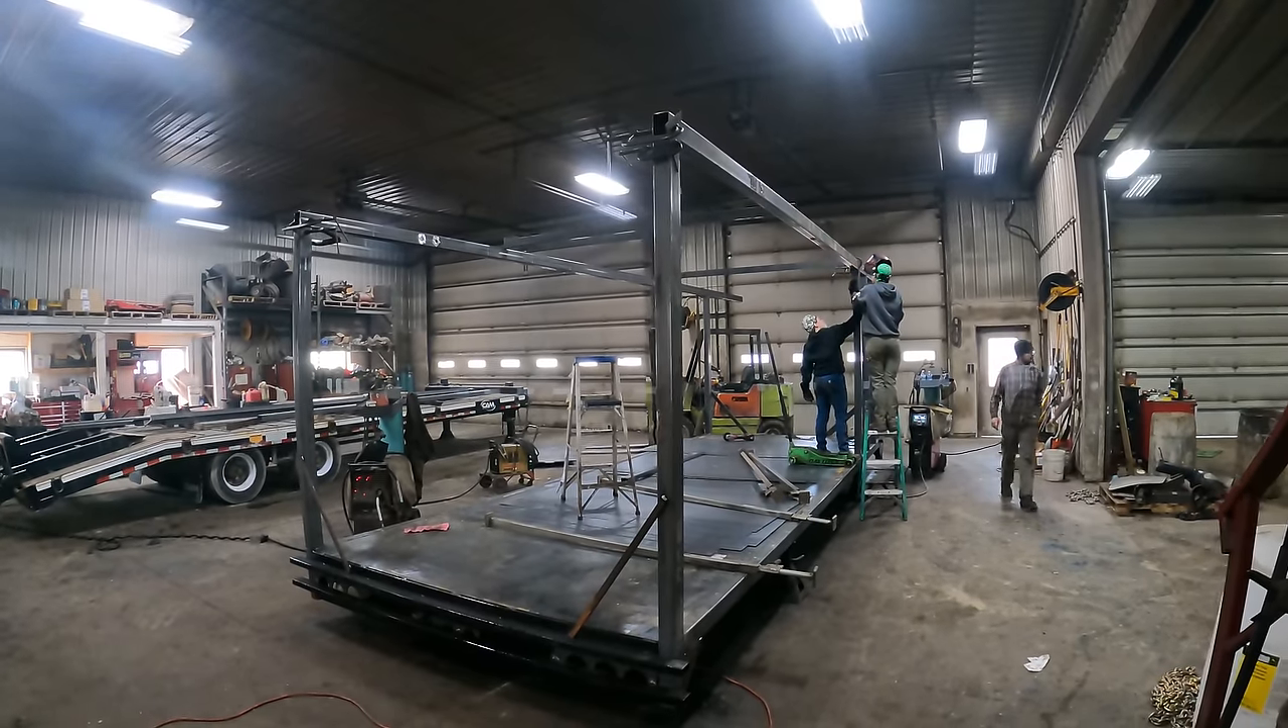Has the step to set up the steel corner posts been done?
Yes.